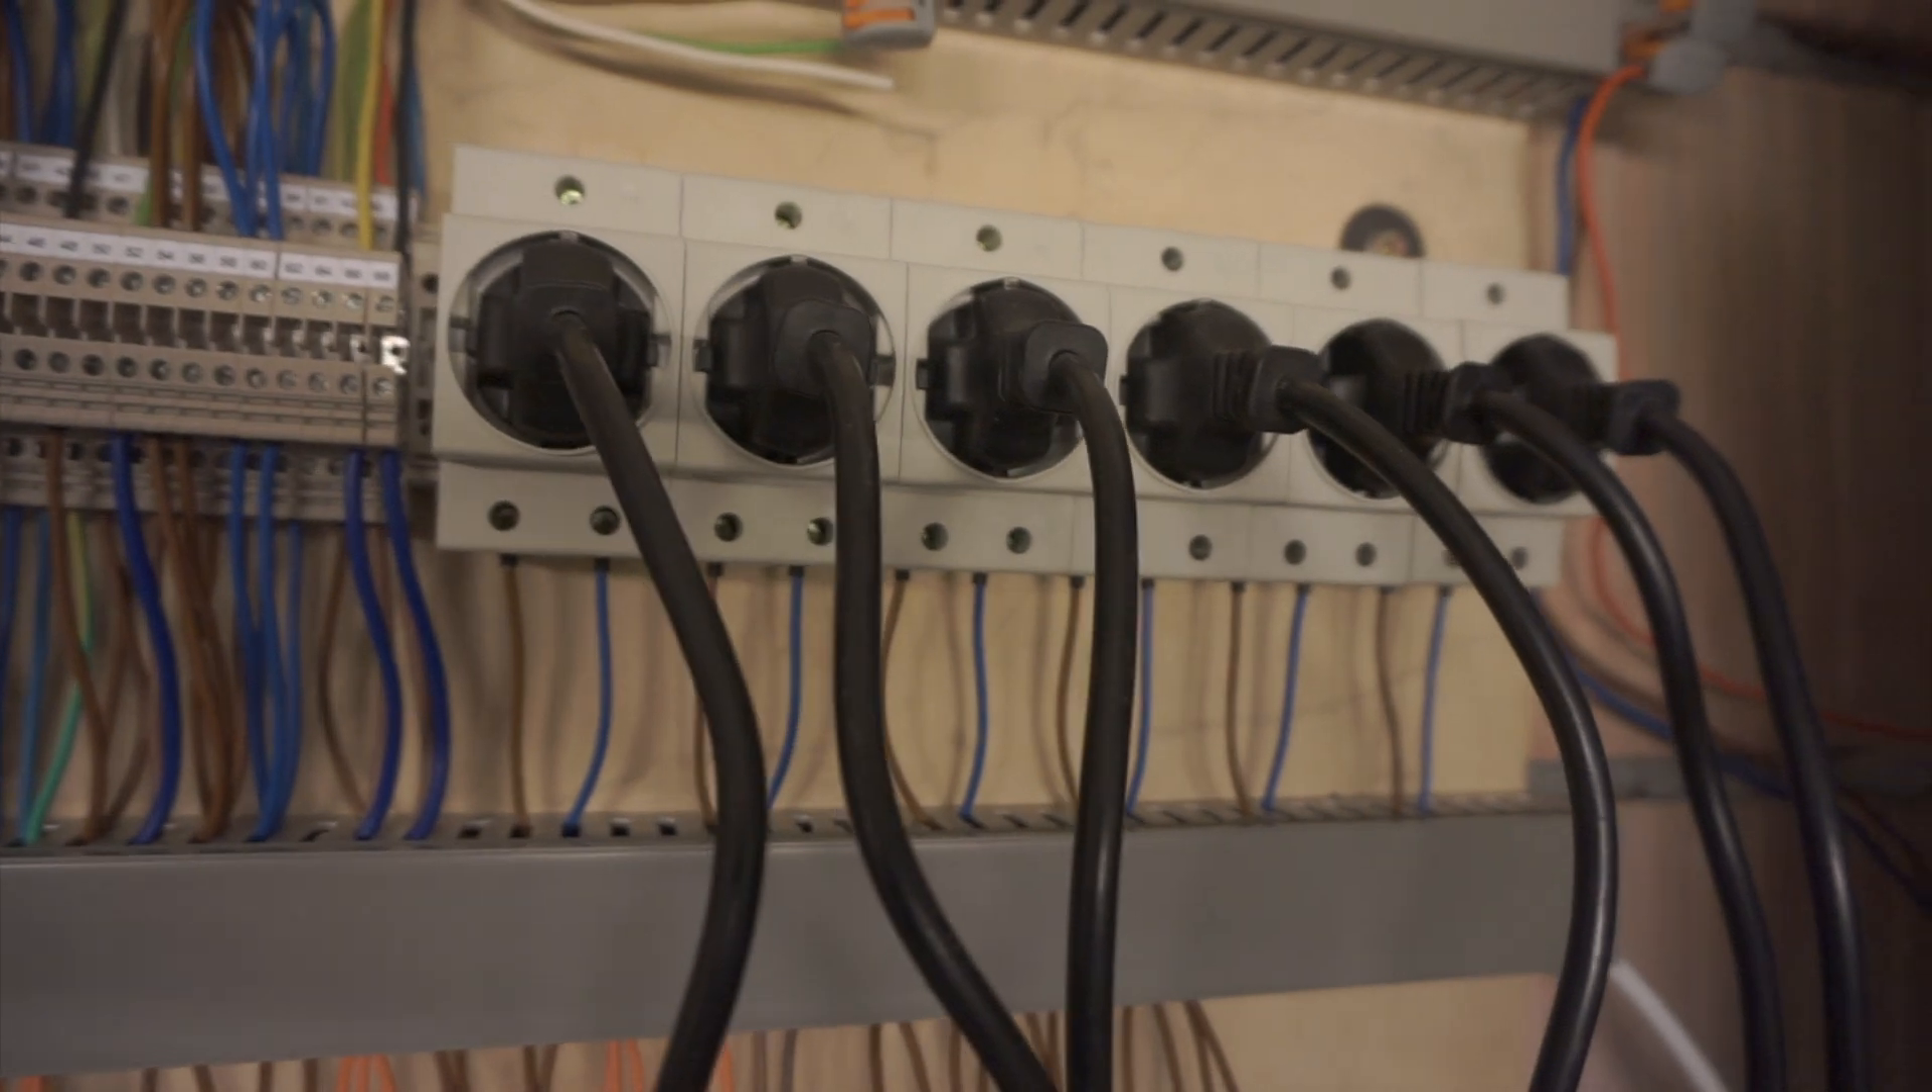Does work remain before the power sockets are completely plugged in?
No.